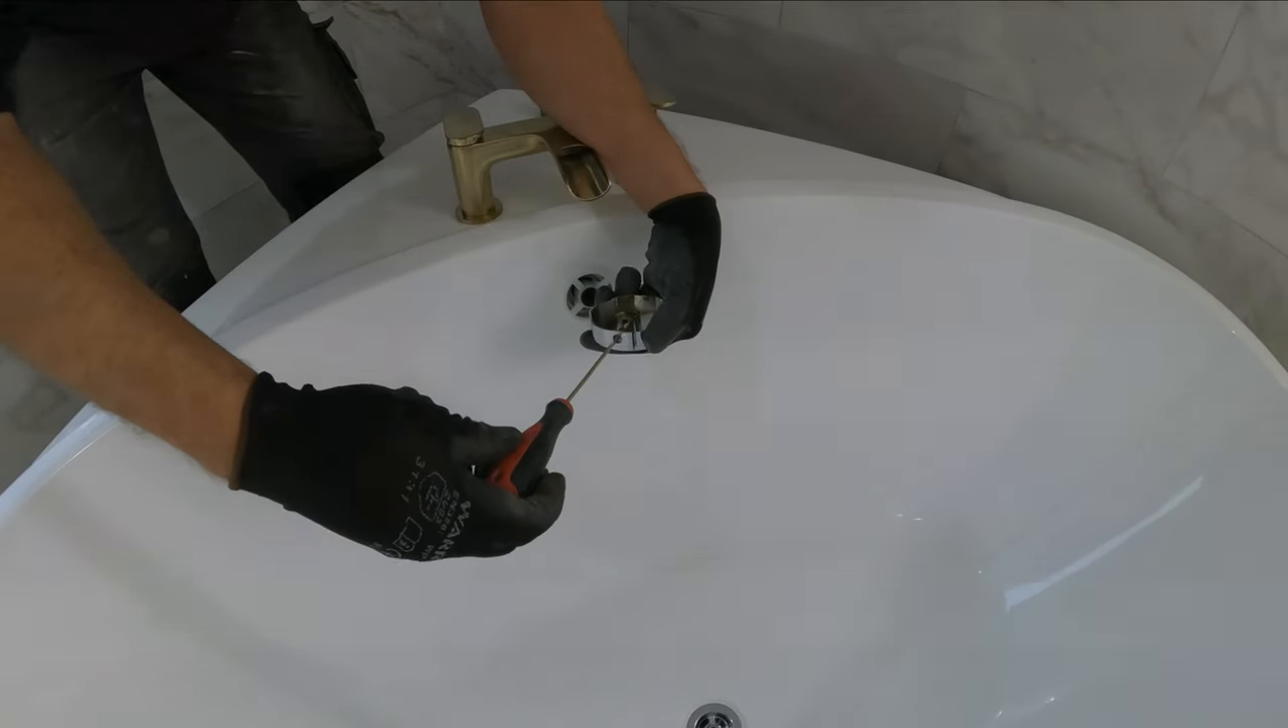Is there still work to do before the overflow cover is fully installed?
Yes.